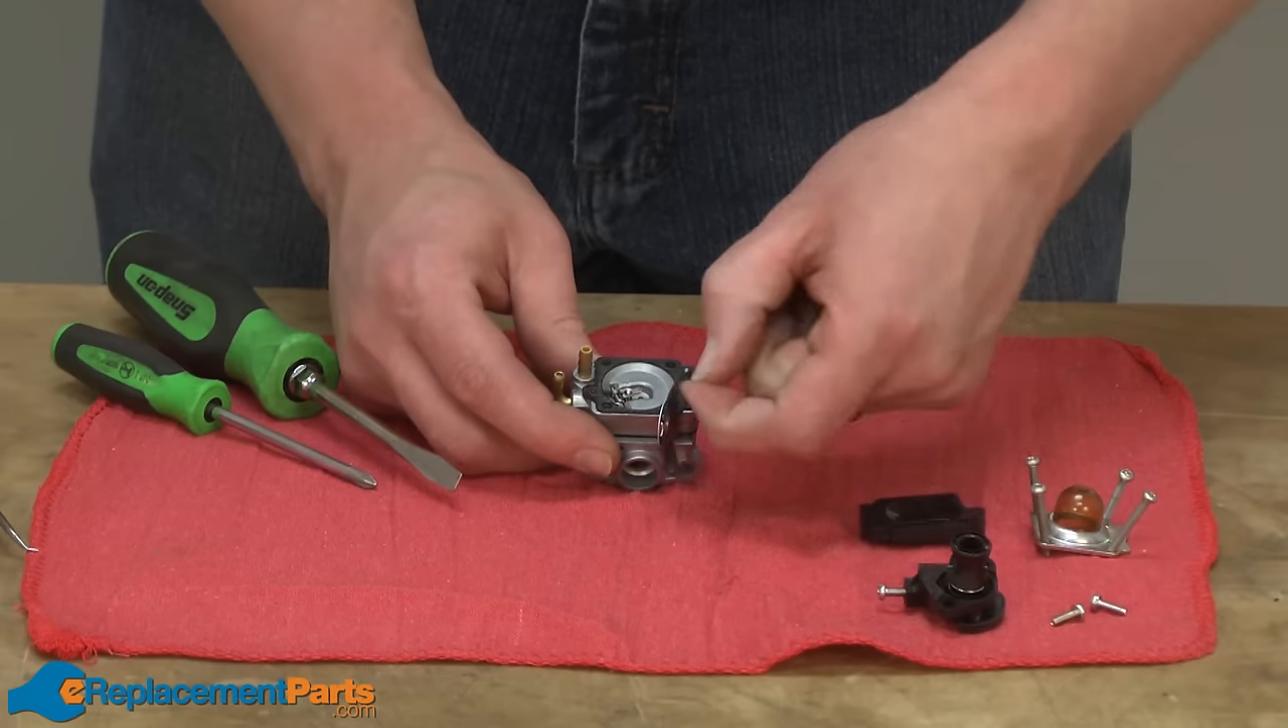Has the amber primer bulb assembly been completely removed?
Yes.